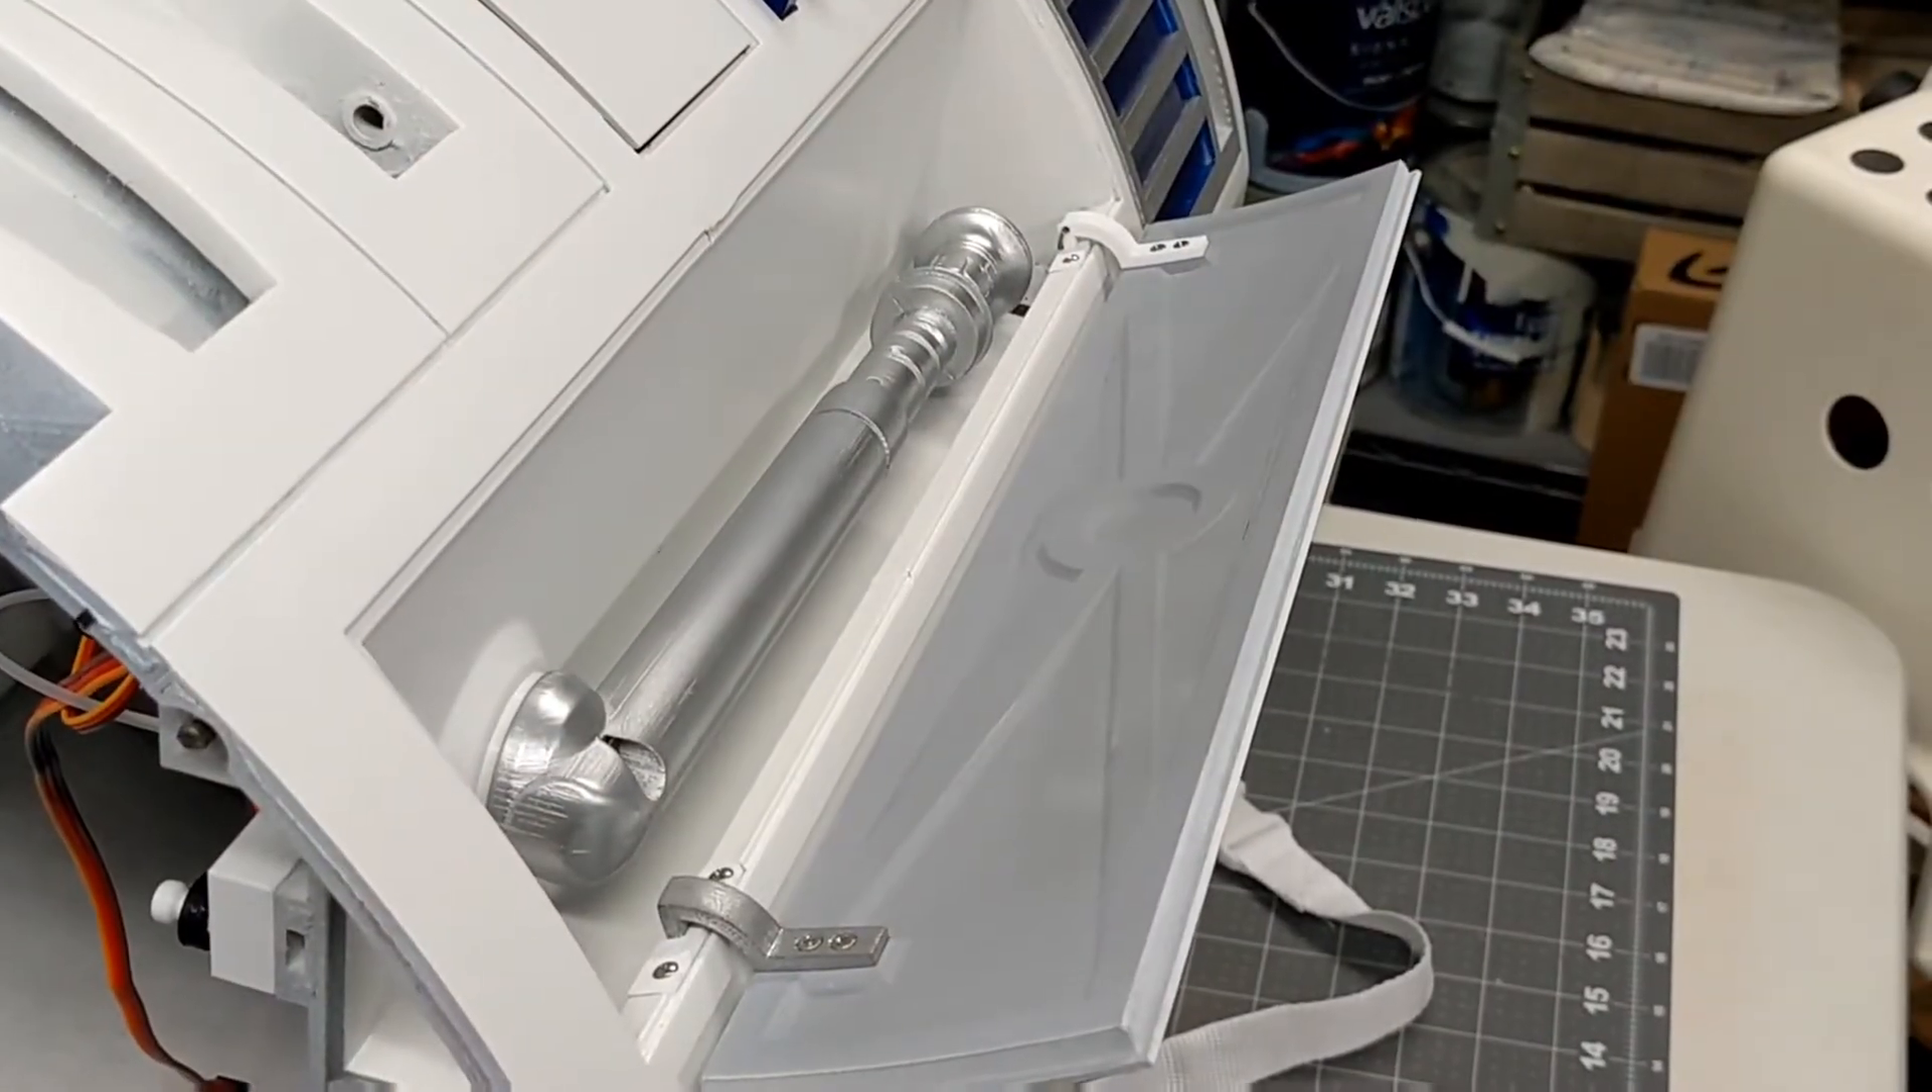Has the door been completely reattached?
Yes.